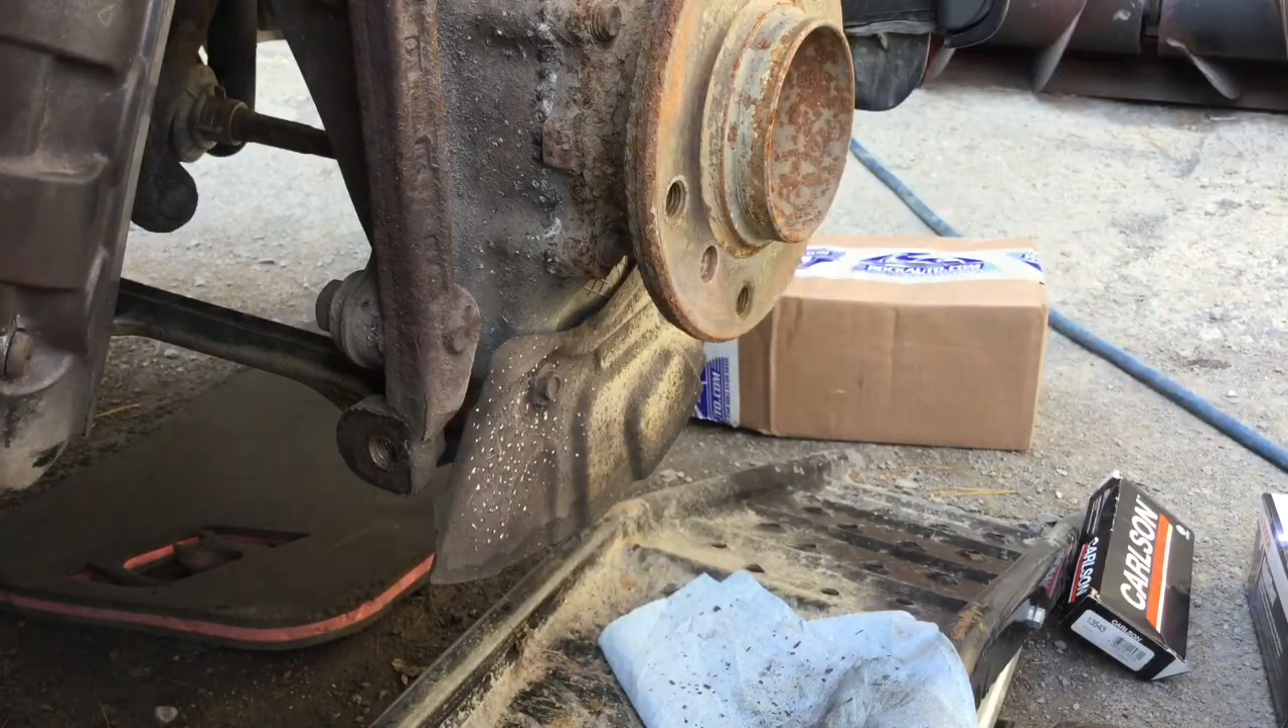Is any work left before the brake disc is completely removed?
No.